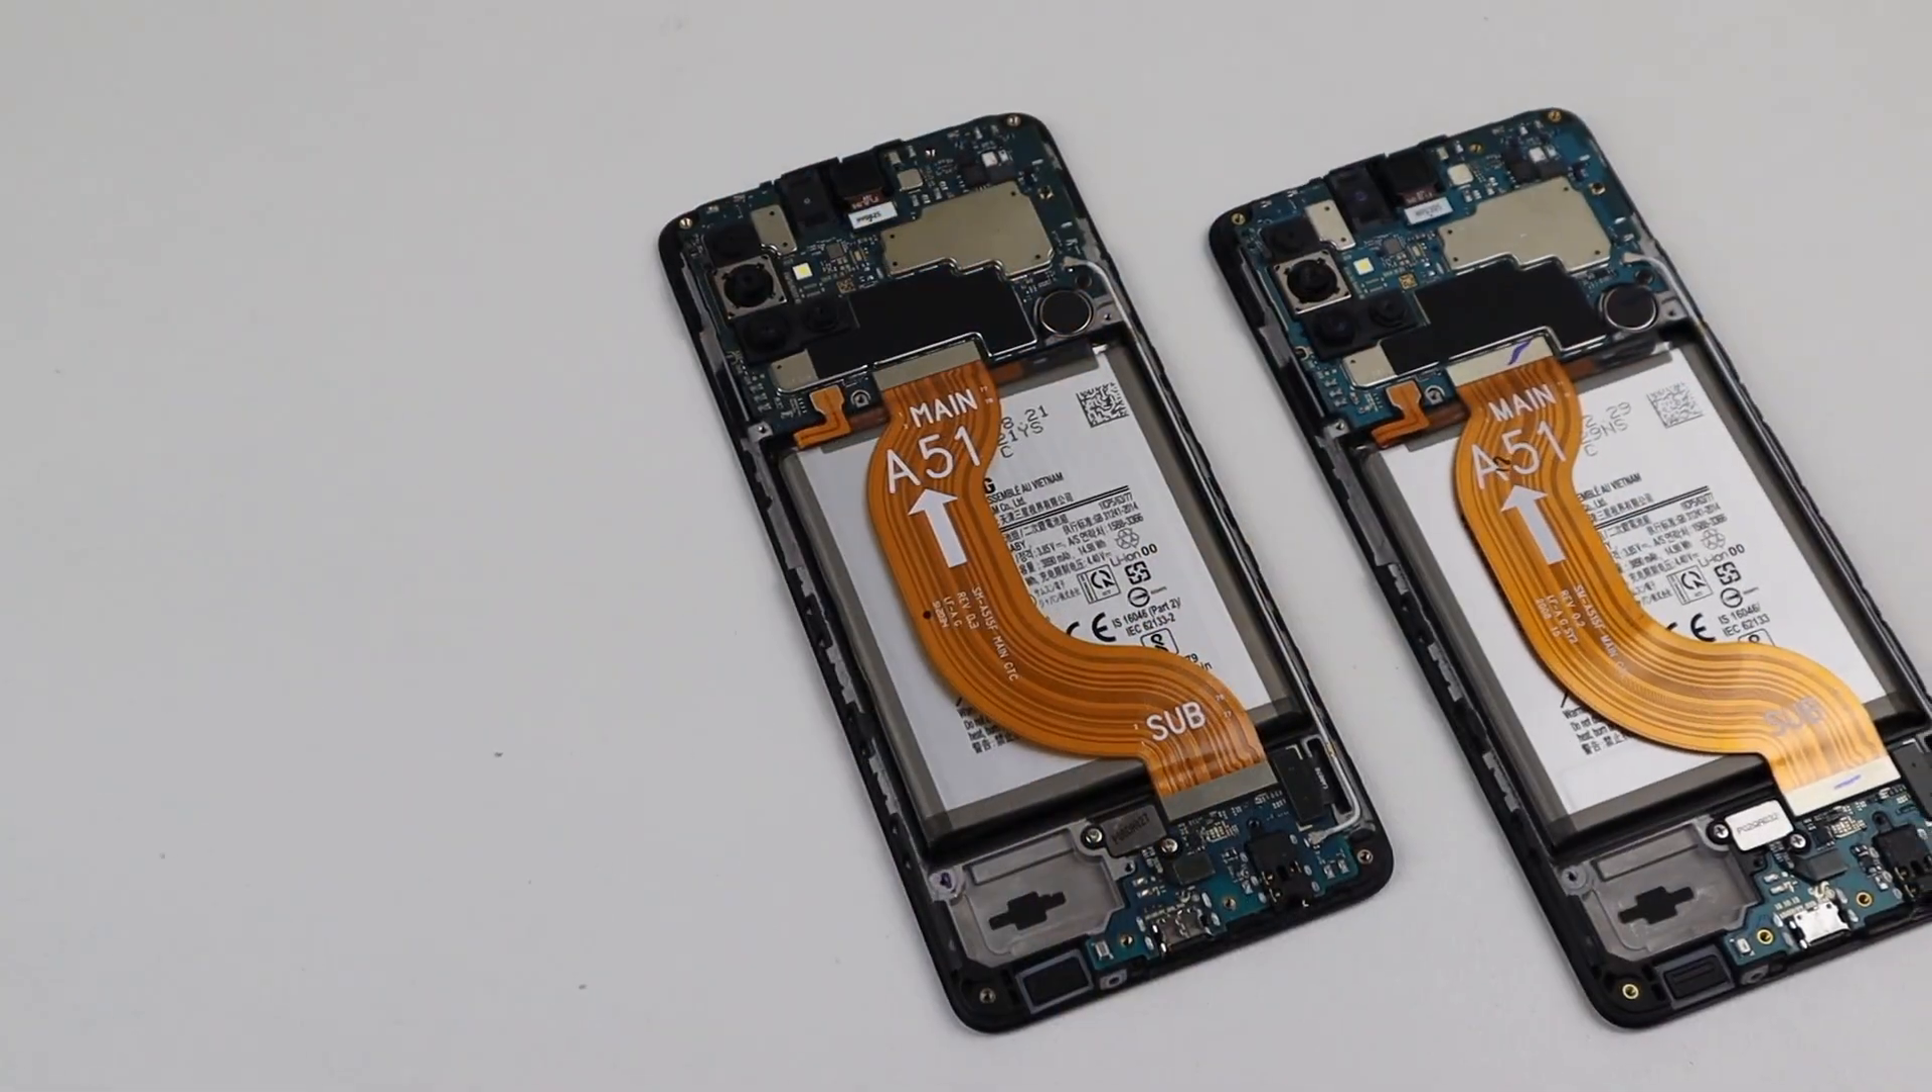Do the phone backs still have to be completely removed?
No.